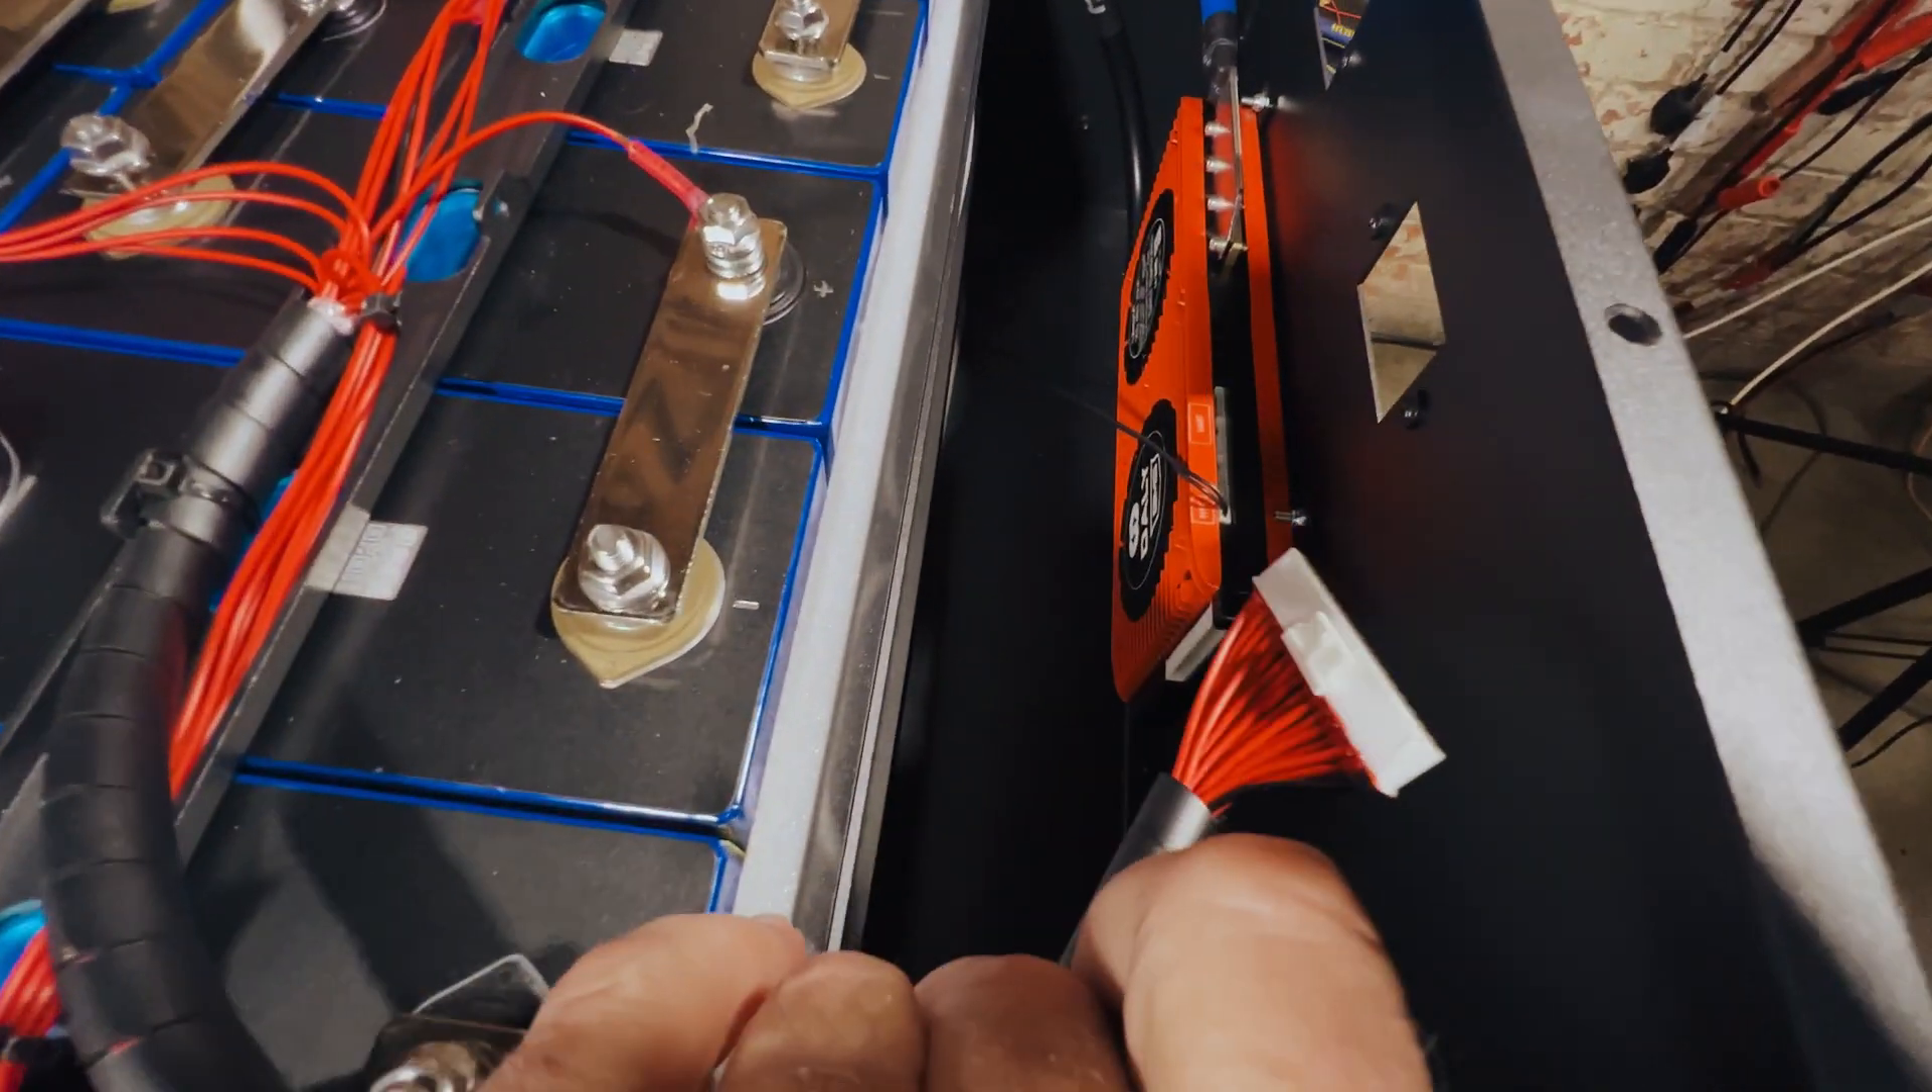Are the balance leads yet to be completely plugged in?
Yes.